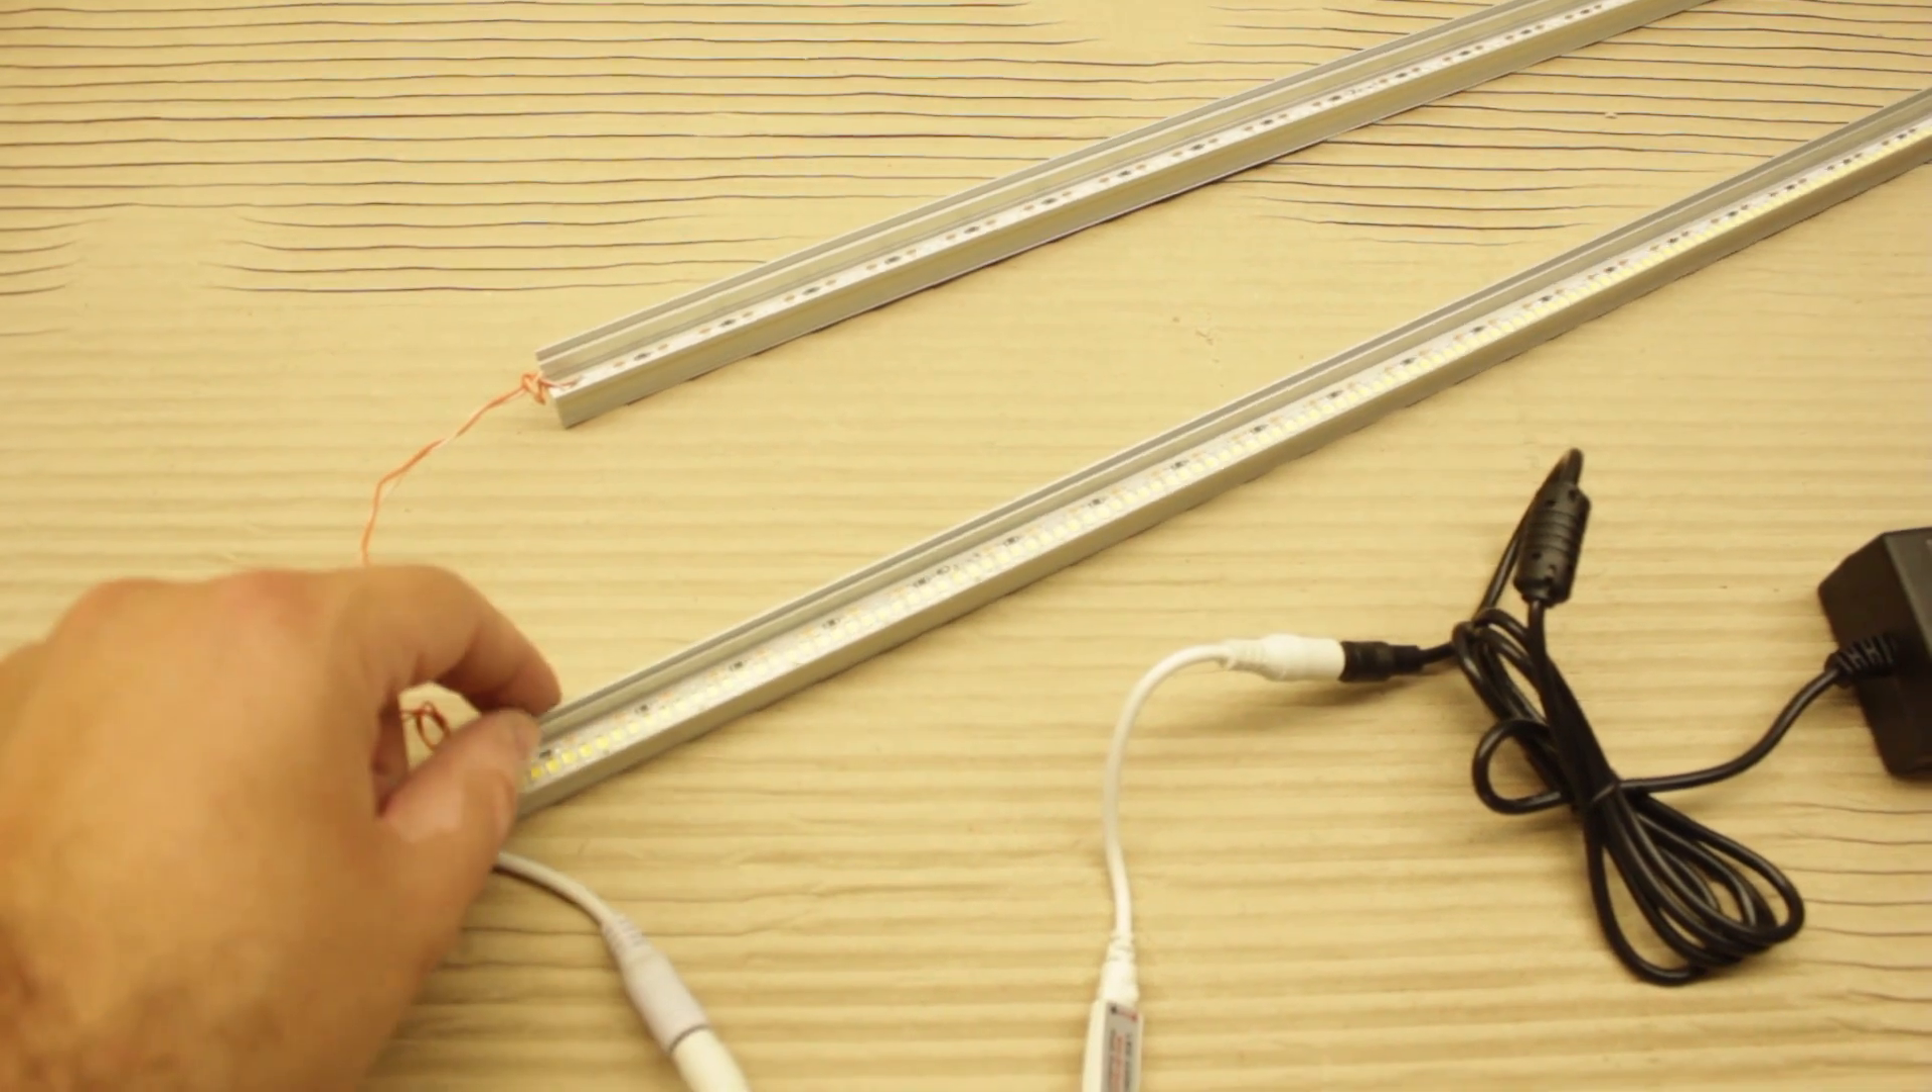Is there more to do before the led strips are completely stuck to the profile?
No.